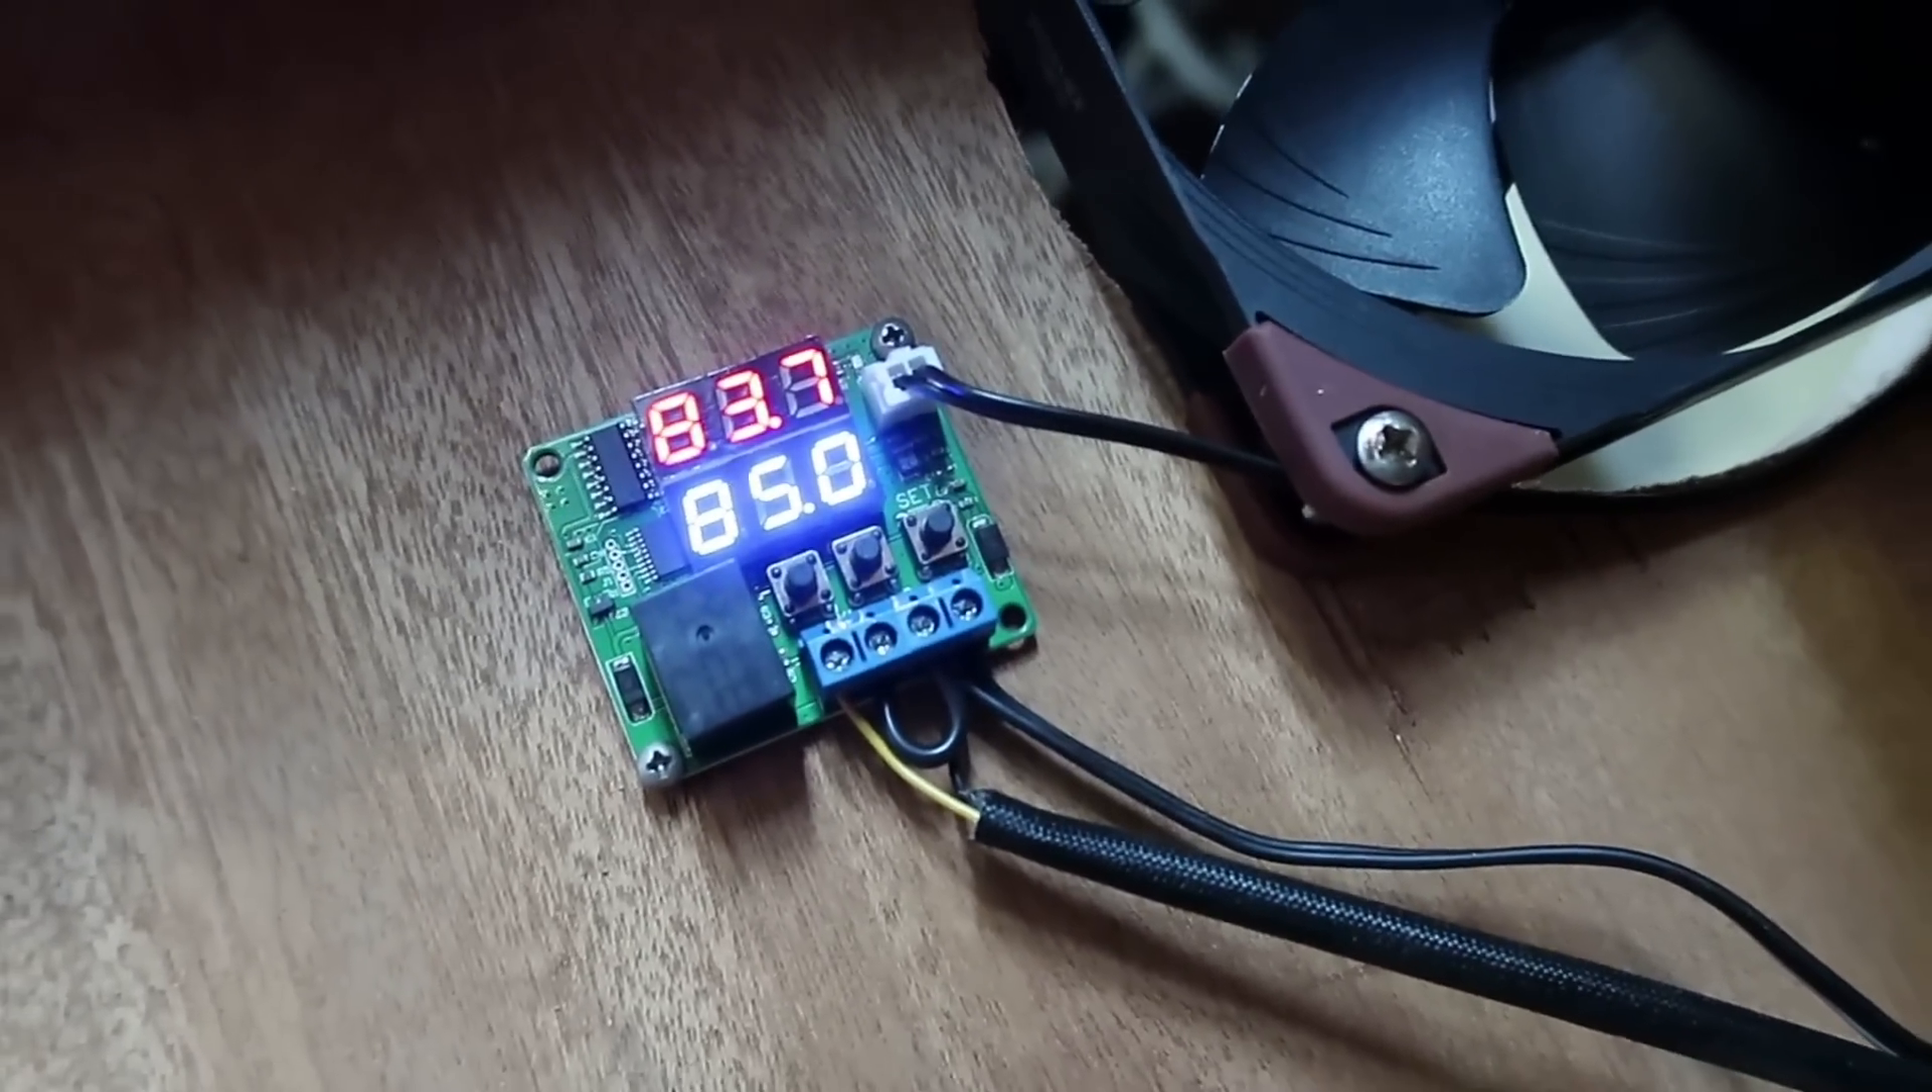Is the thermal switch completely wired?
Yes.